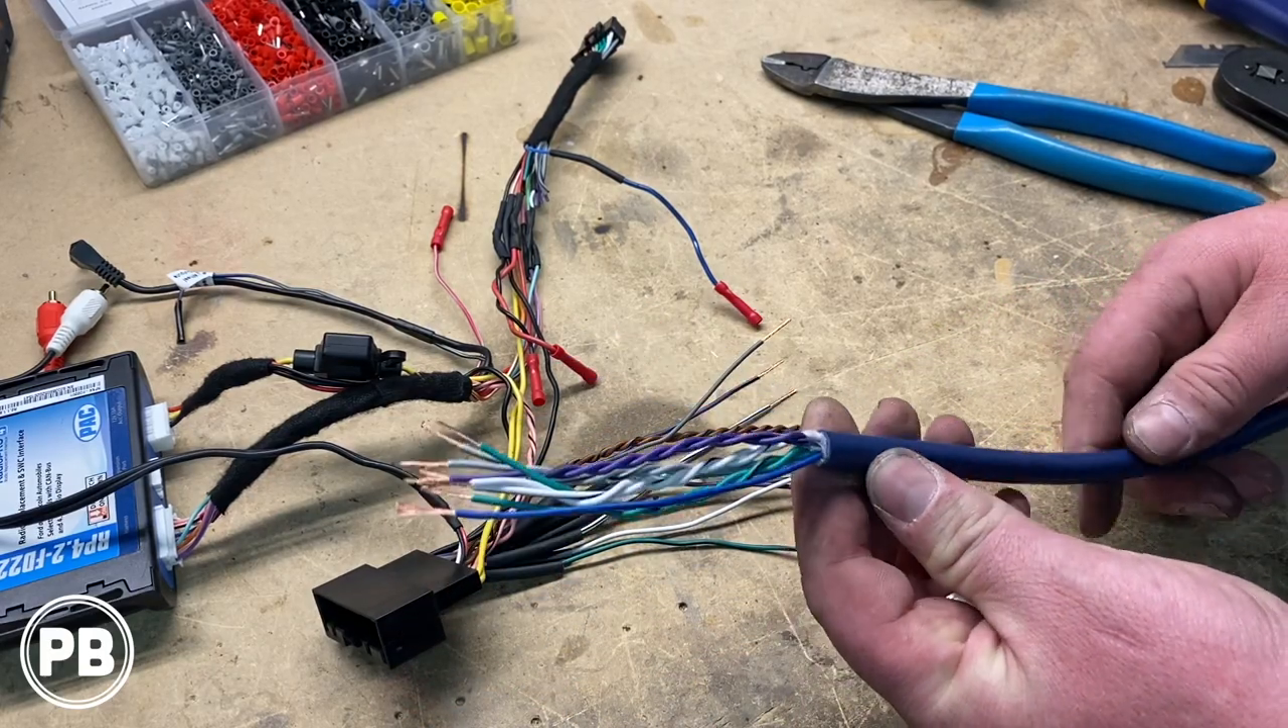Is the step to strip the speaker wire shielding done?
Yes.